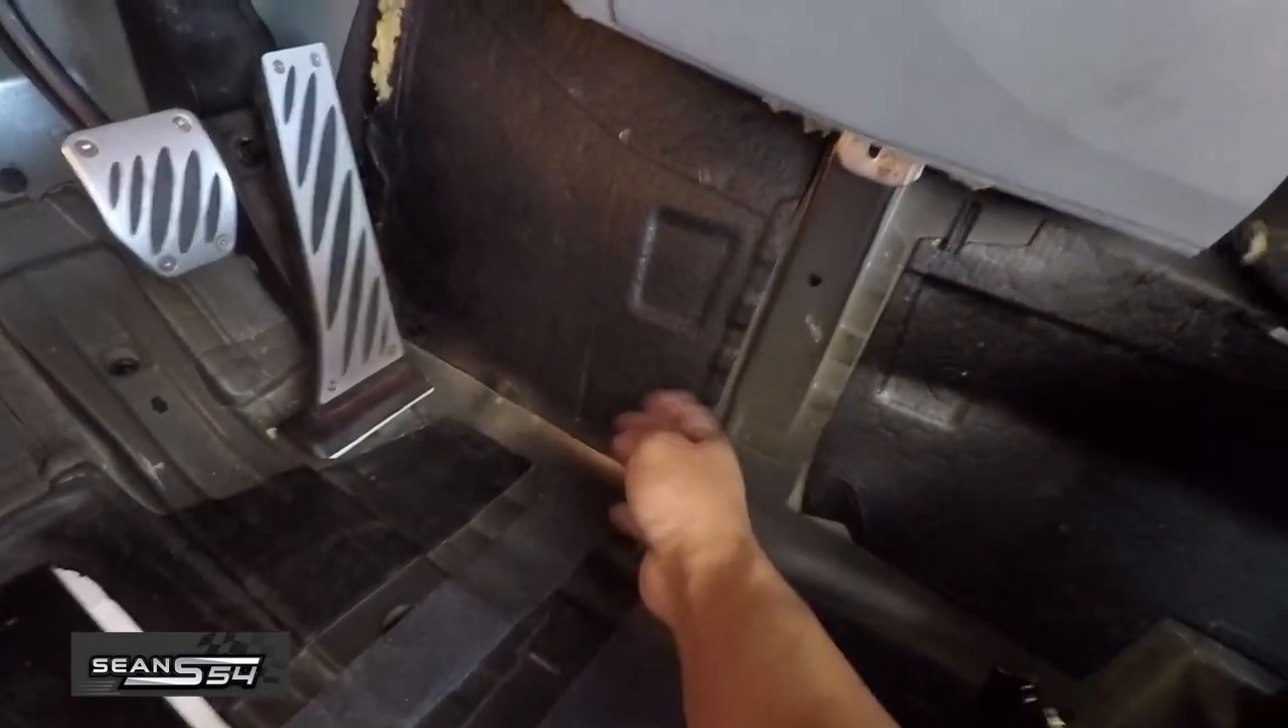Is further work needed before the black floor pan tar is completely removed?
Yes.